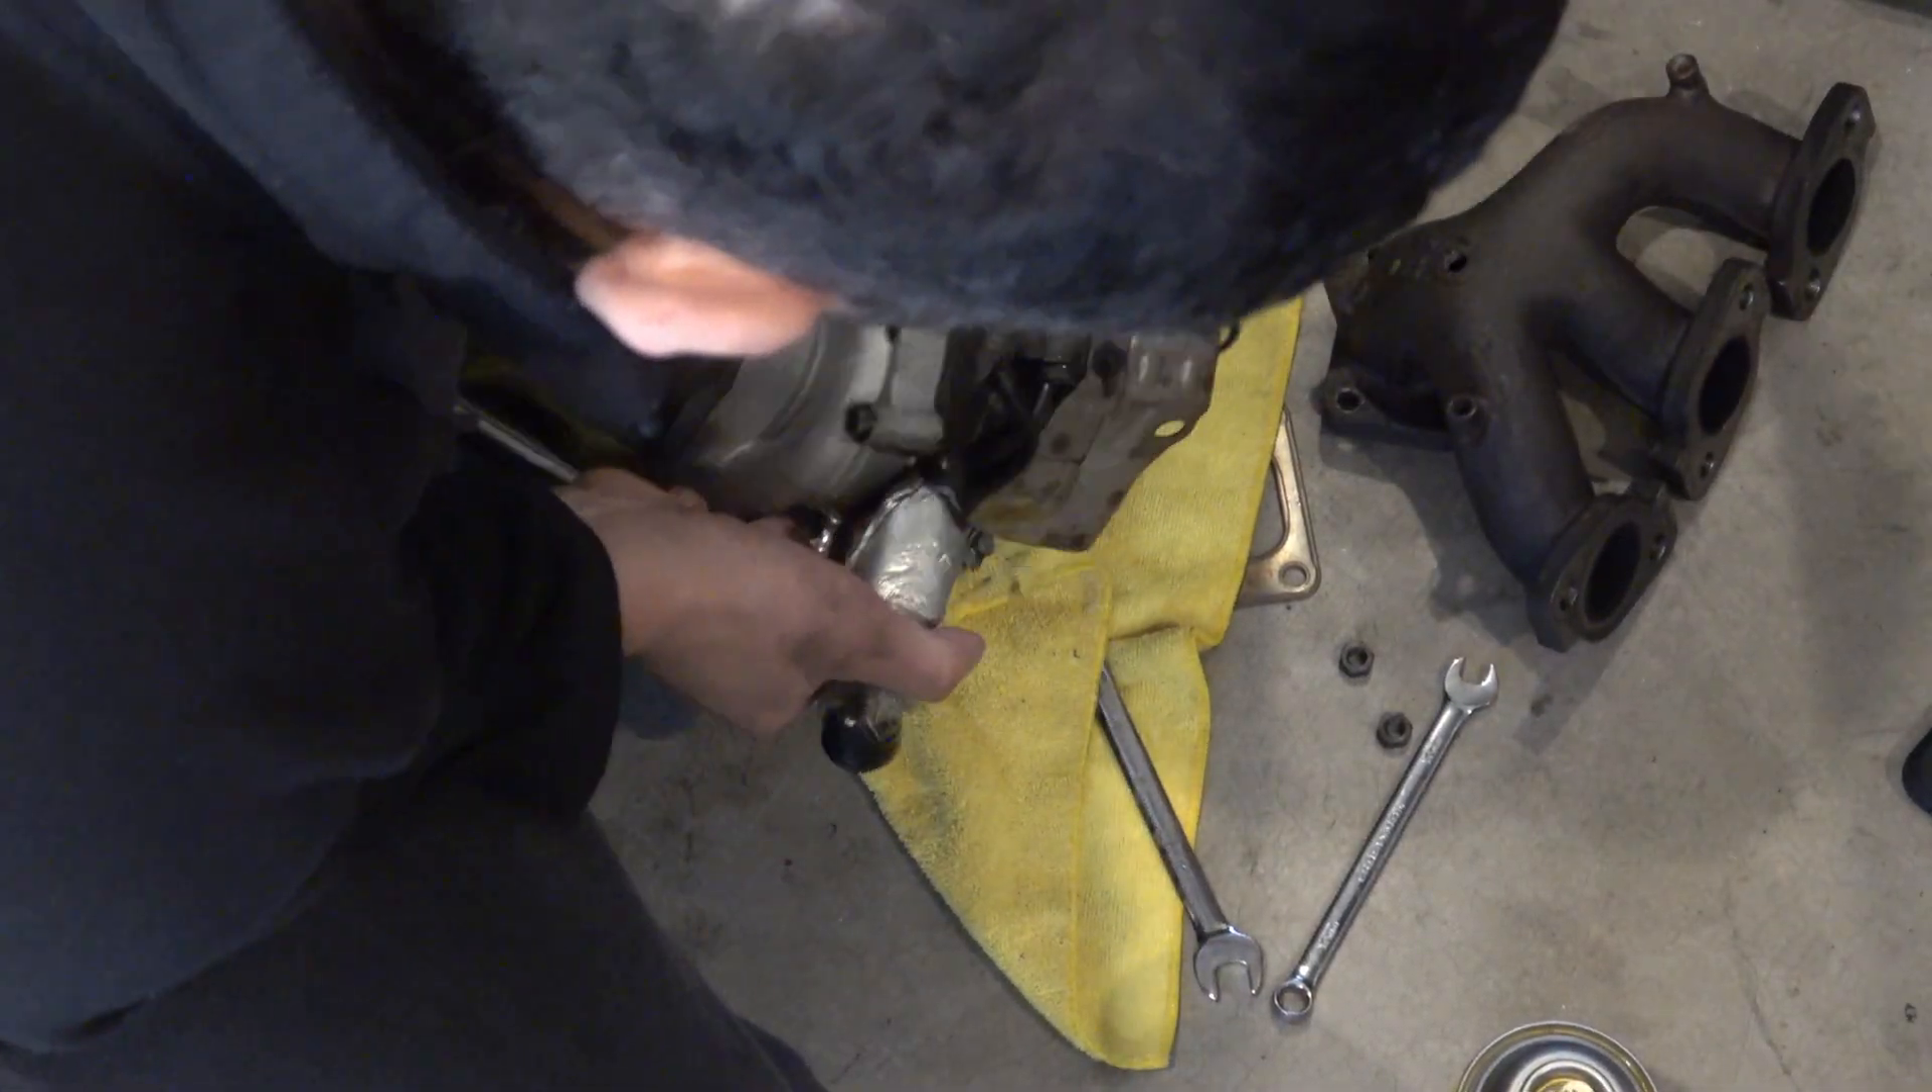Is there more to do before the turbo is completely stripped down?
Yes.